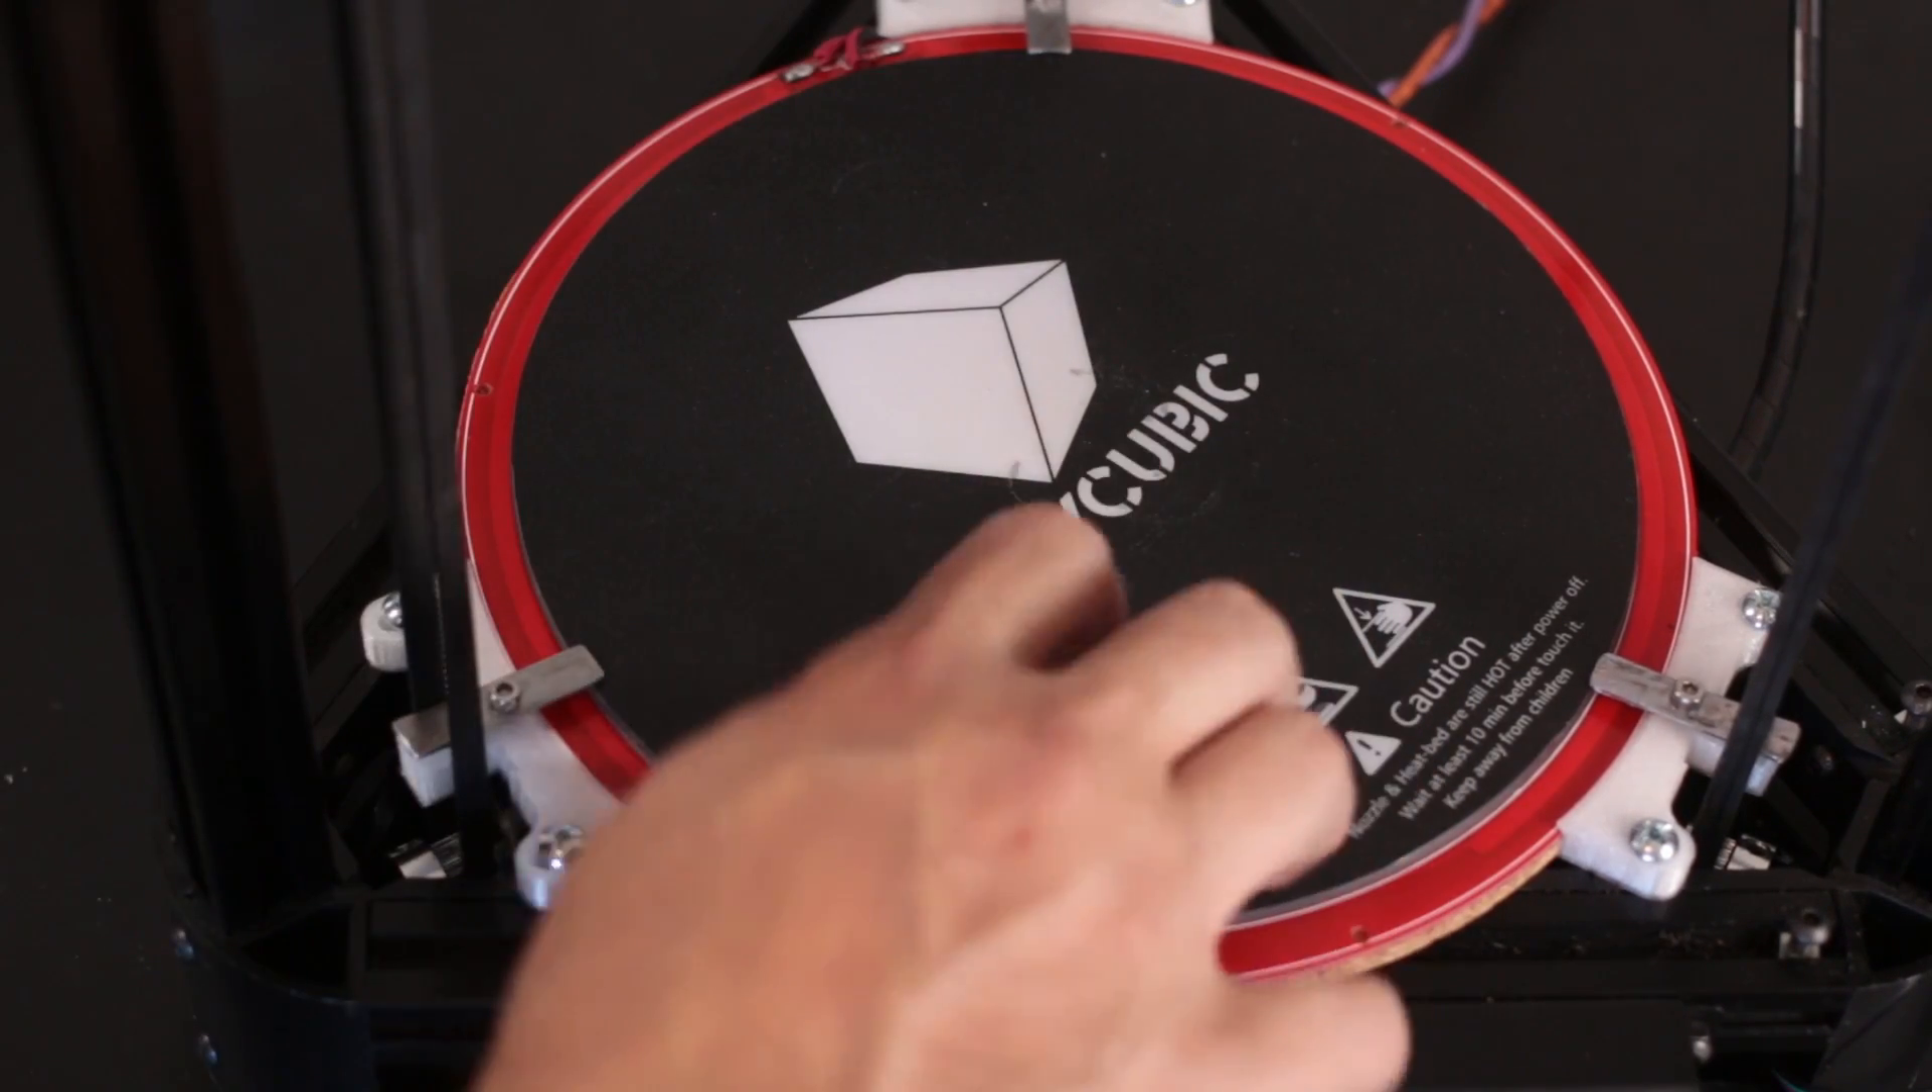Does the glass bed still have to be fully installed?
No.